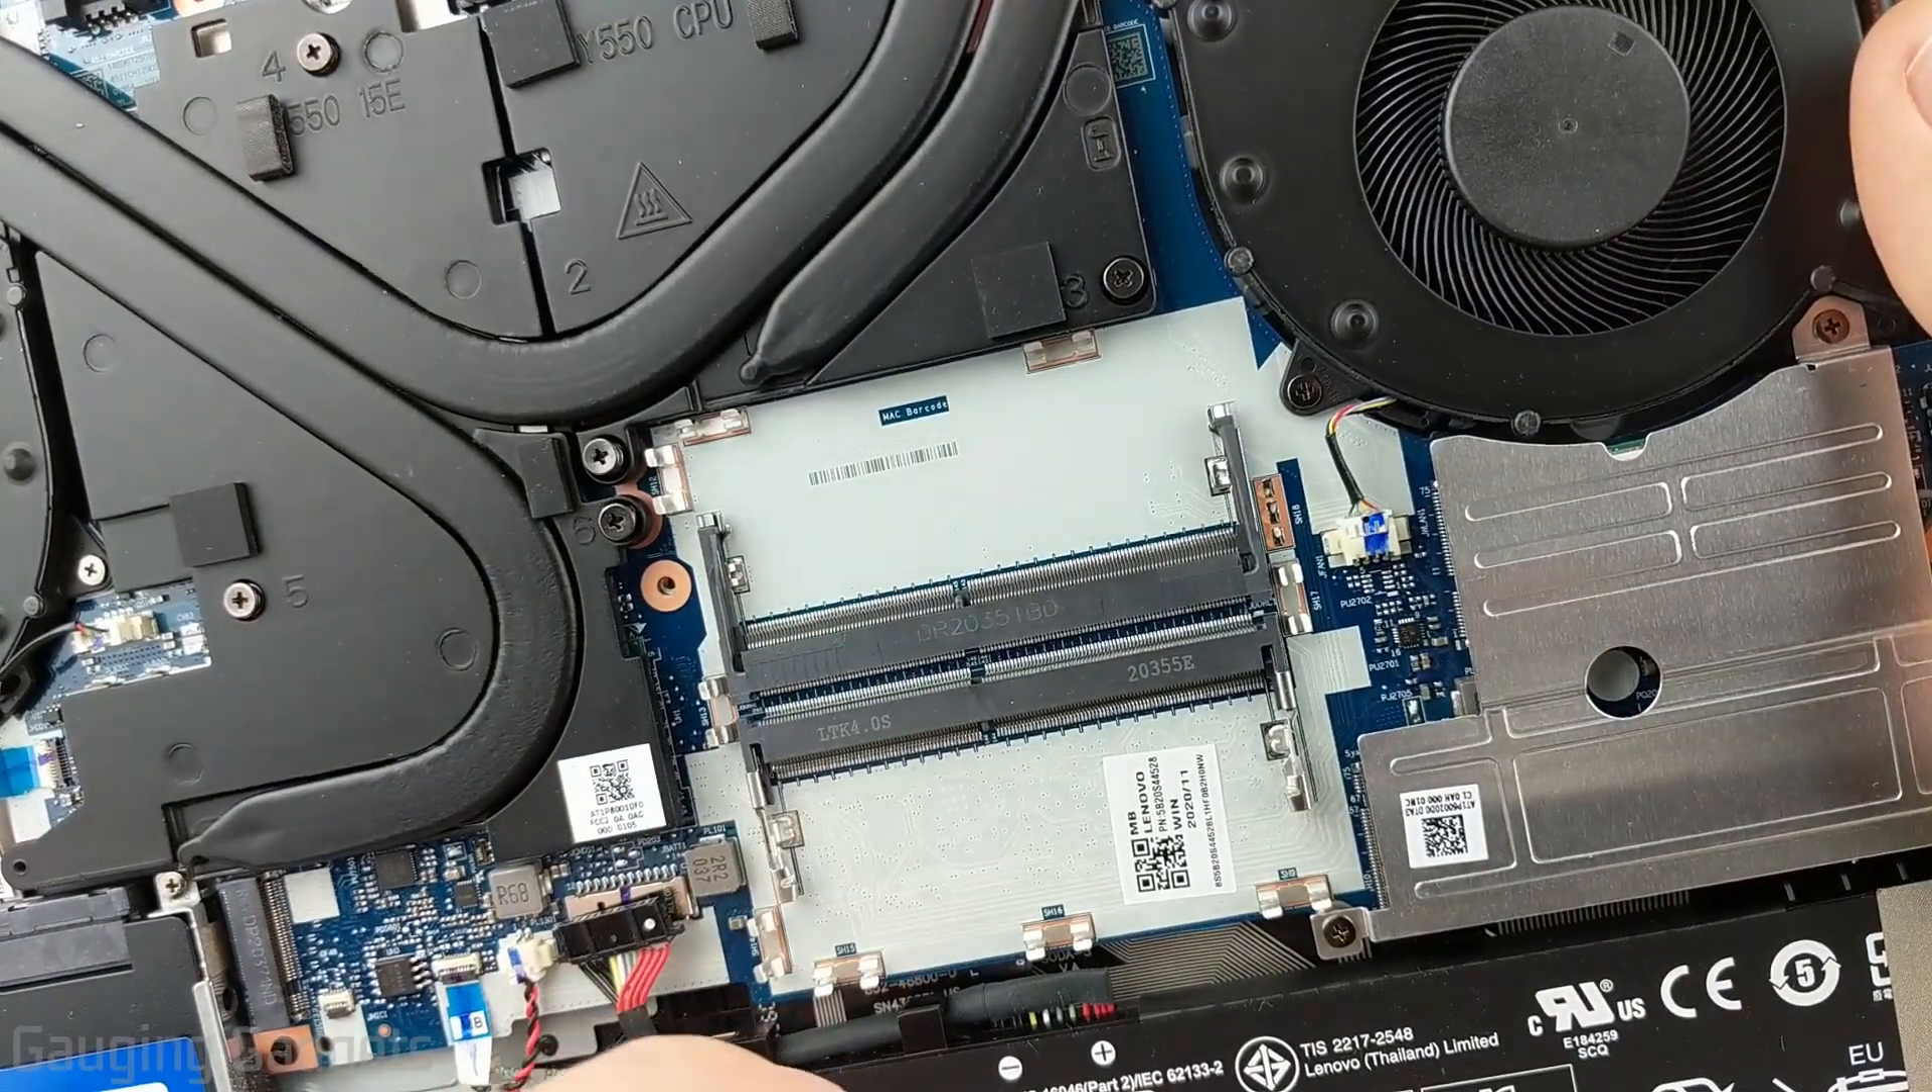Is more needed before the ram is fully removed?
No.